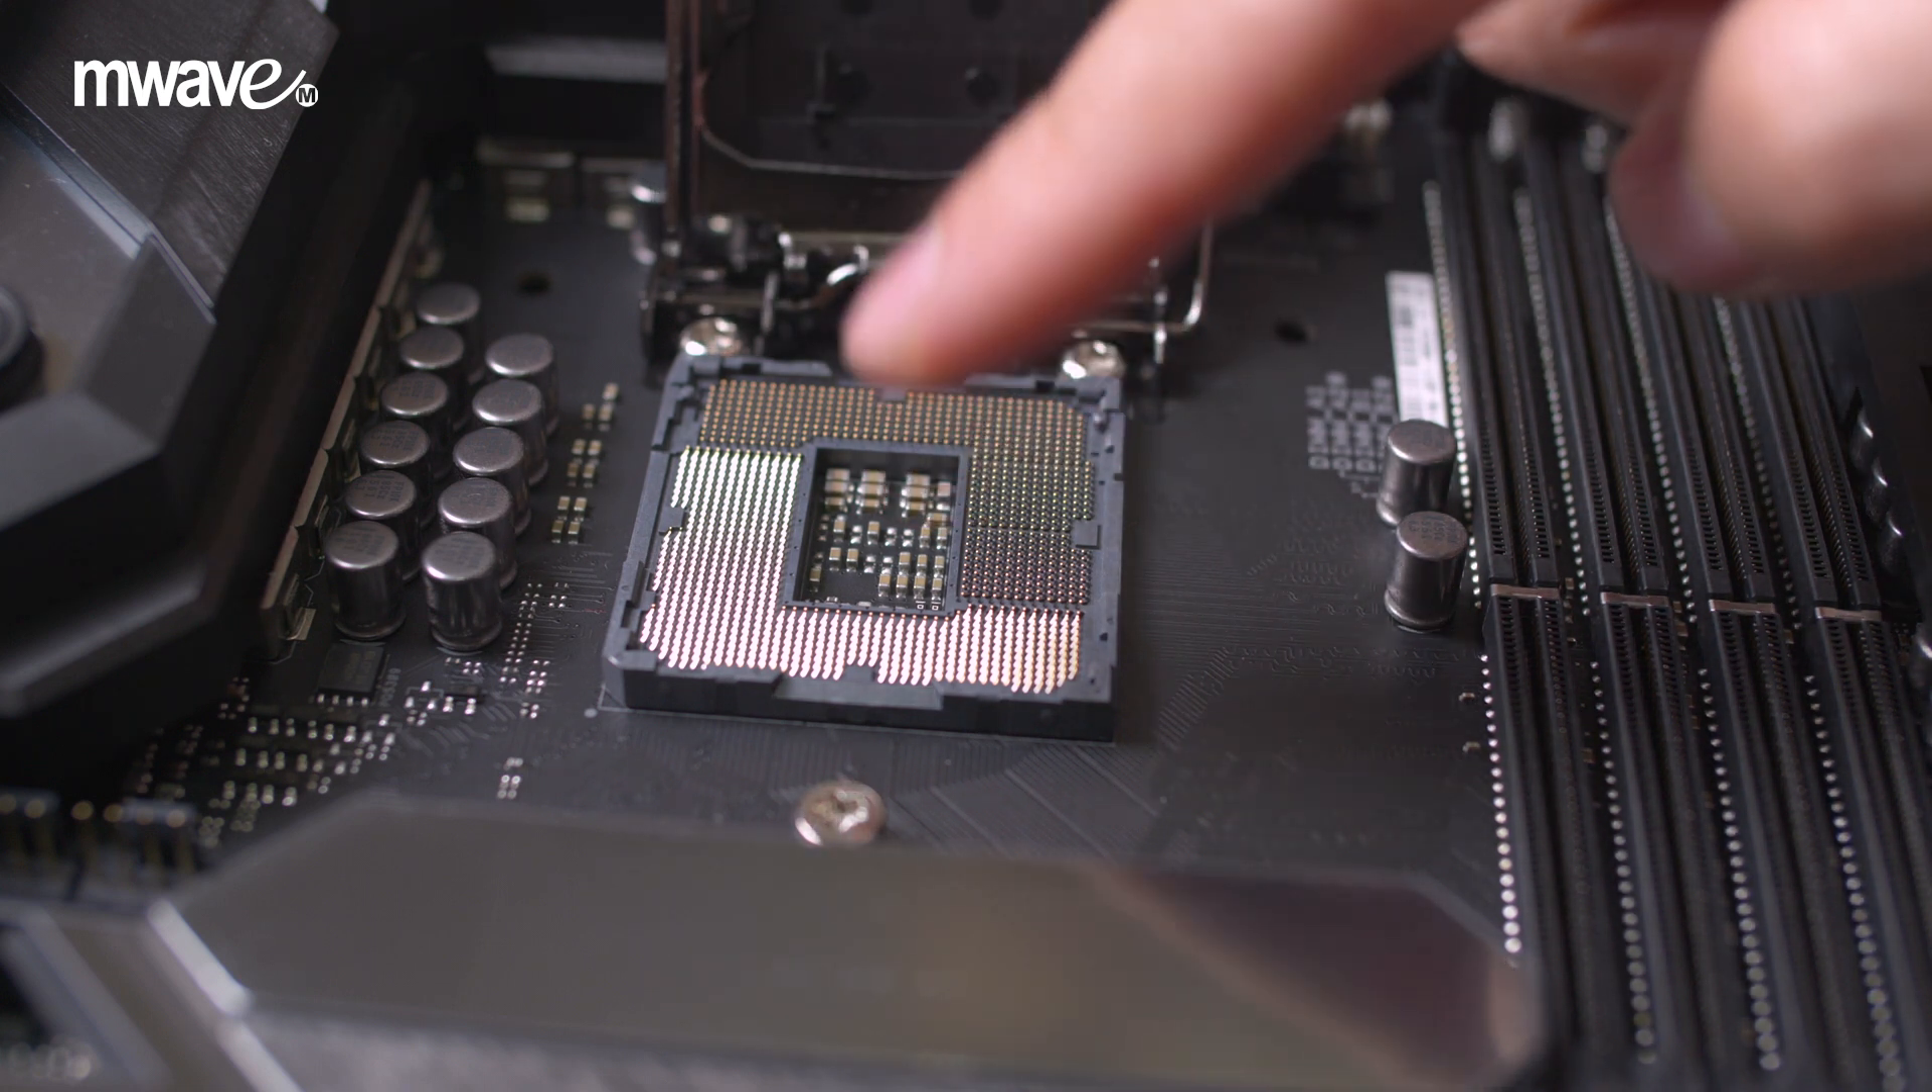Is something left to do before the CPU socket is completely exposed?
No.